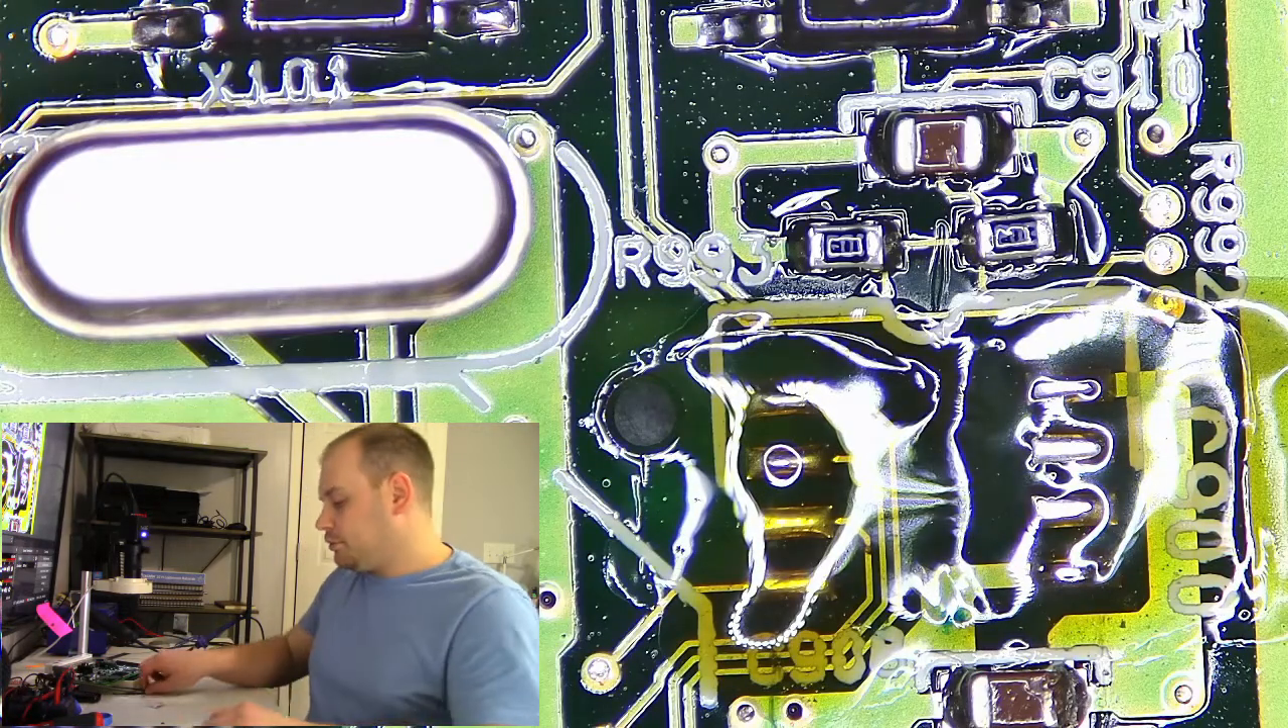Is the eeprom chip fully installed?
No.